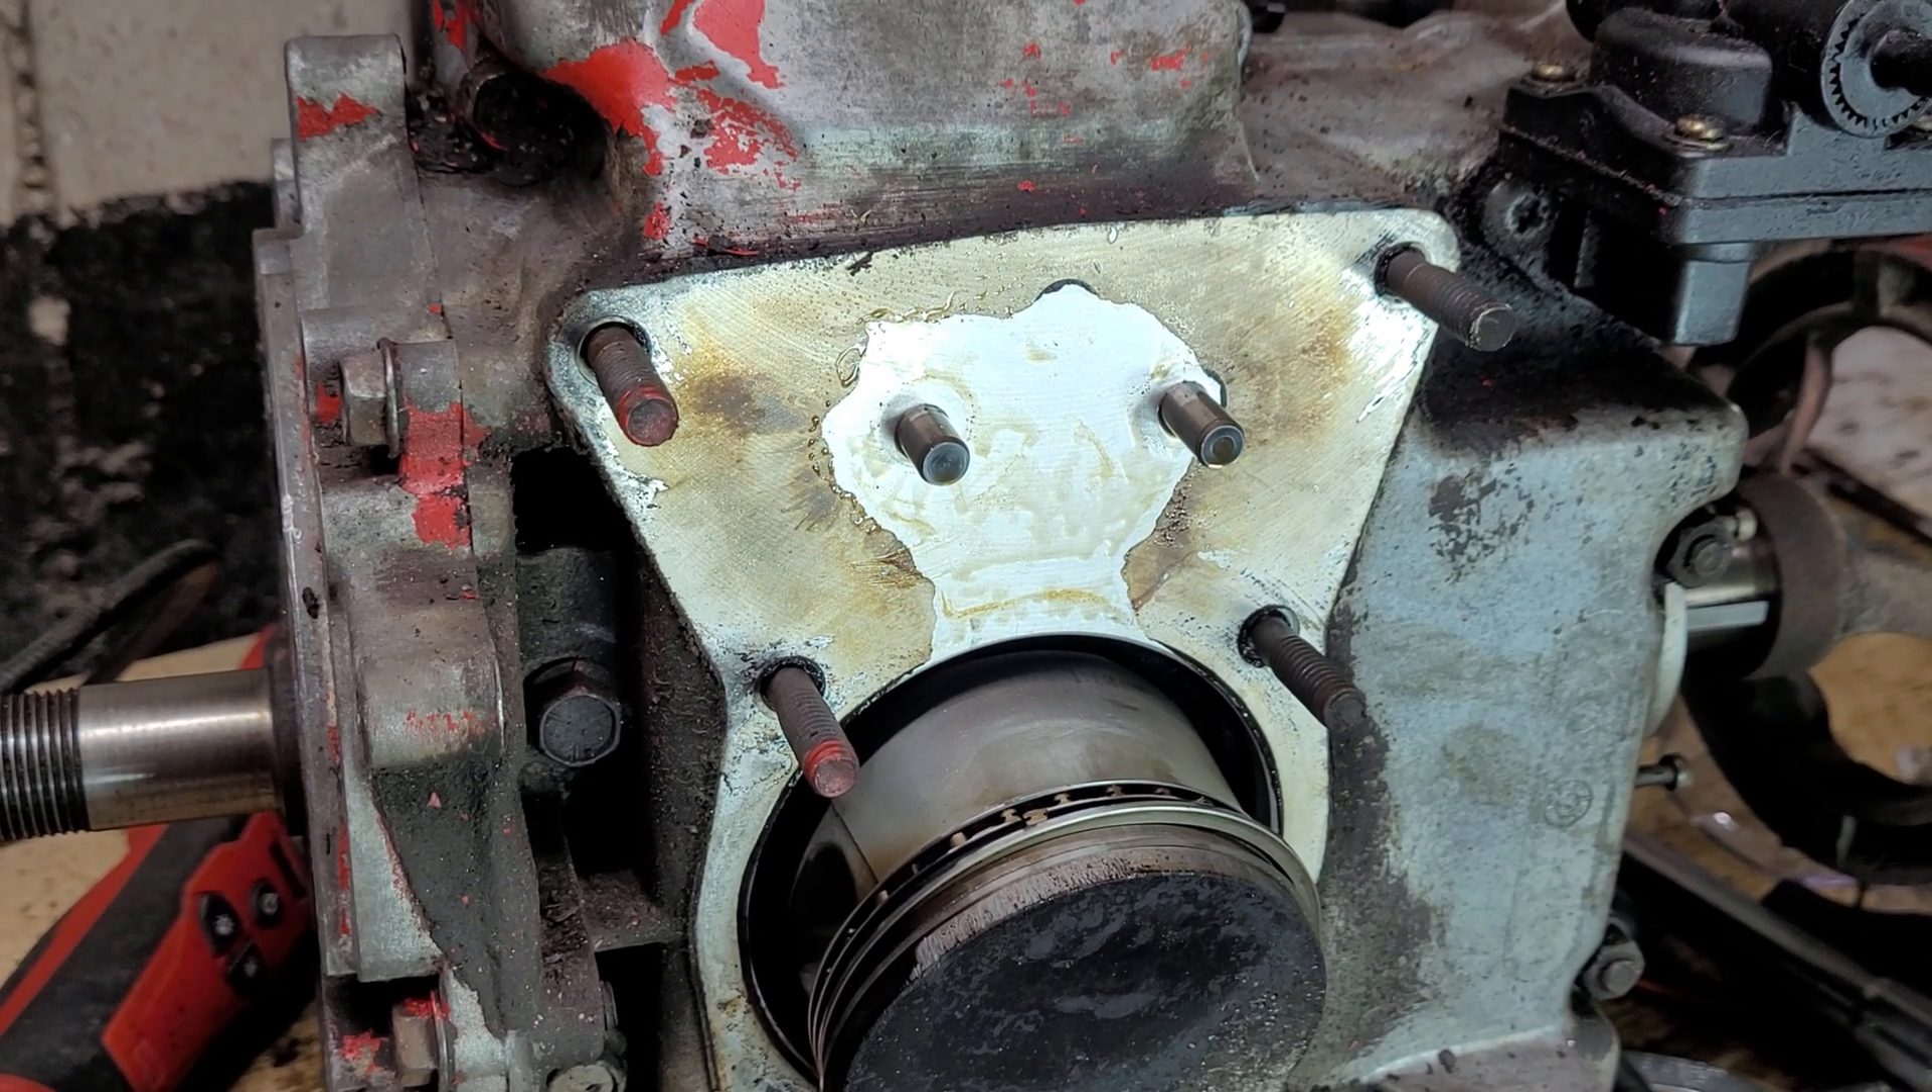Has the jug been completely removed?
Yes.